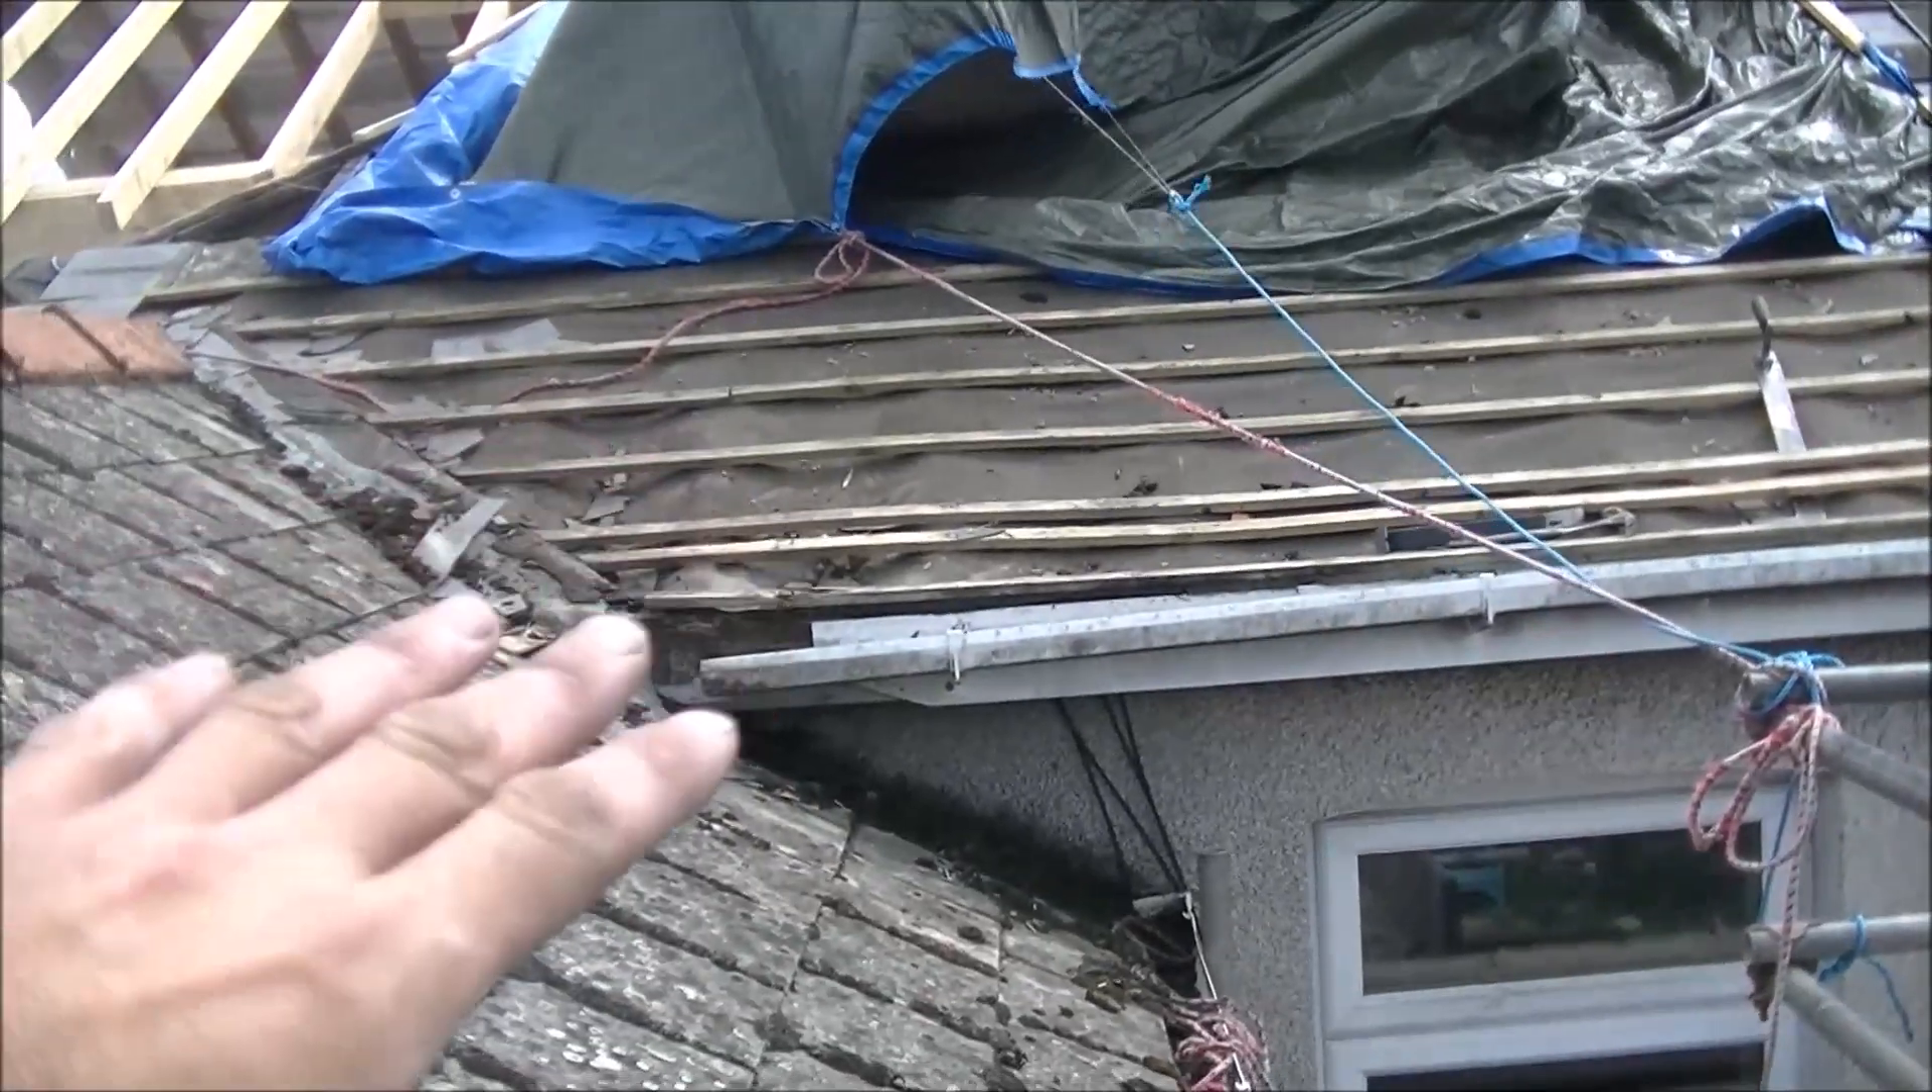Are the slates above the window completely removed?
Yes.